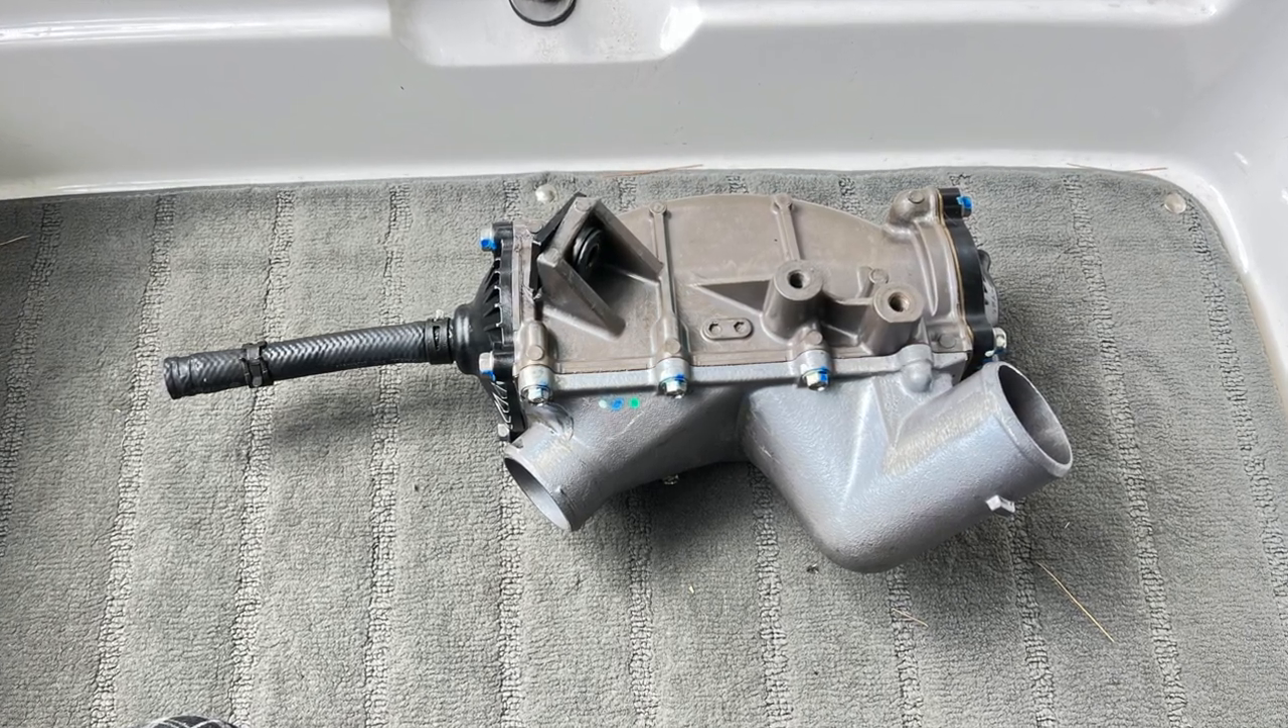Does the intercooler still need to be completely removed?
No.